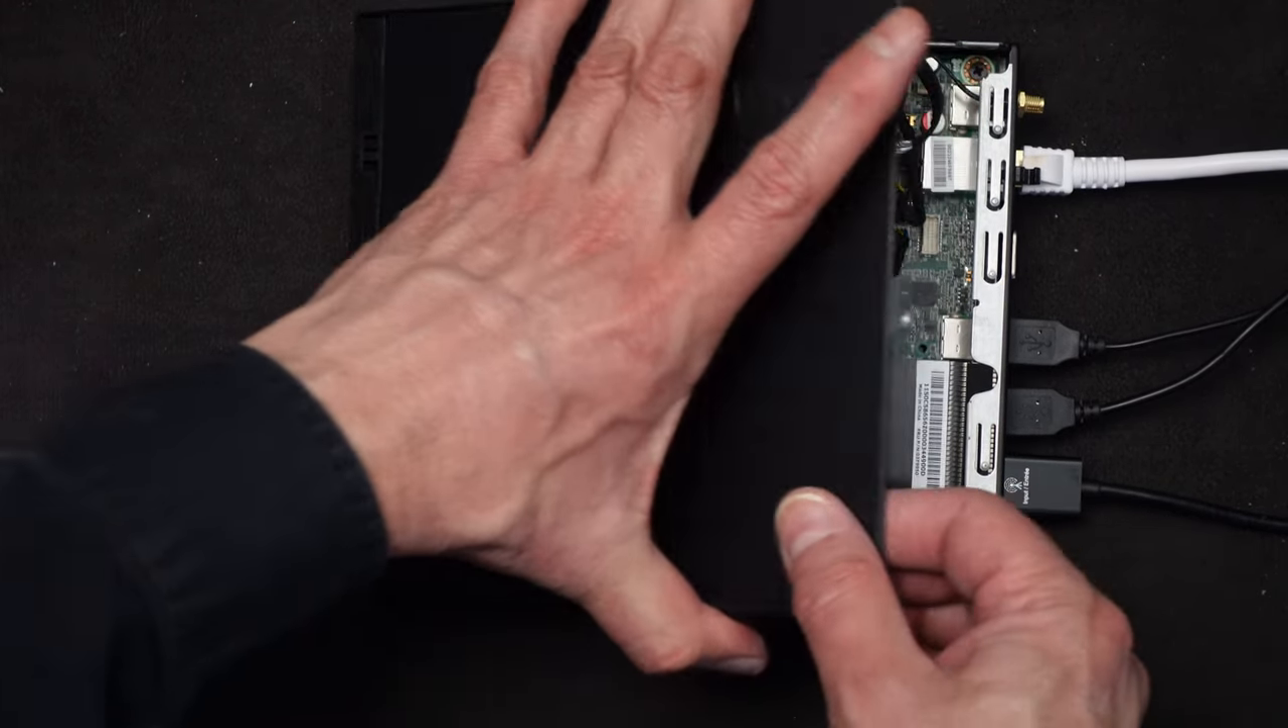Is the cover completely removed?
No.